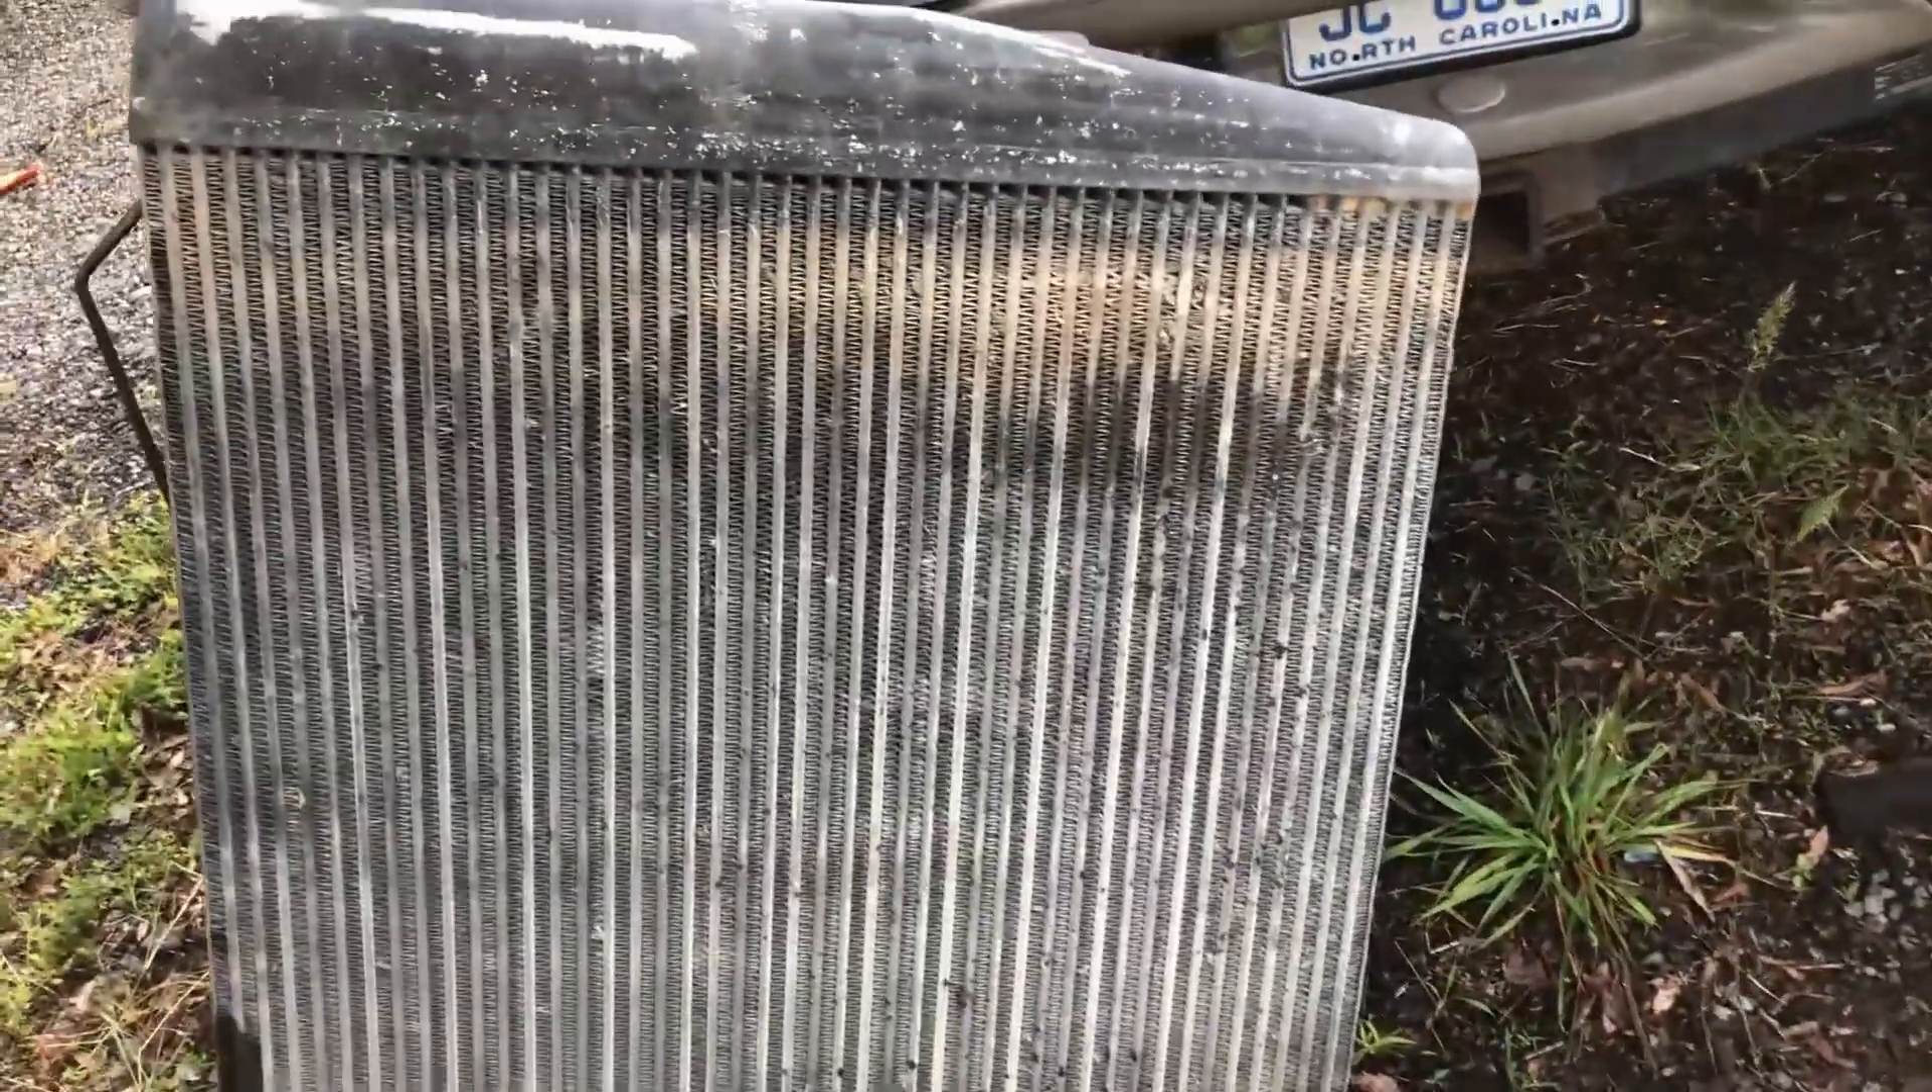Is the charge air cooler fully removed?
Yes.